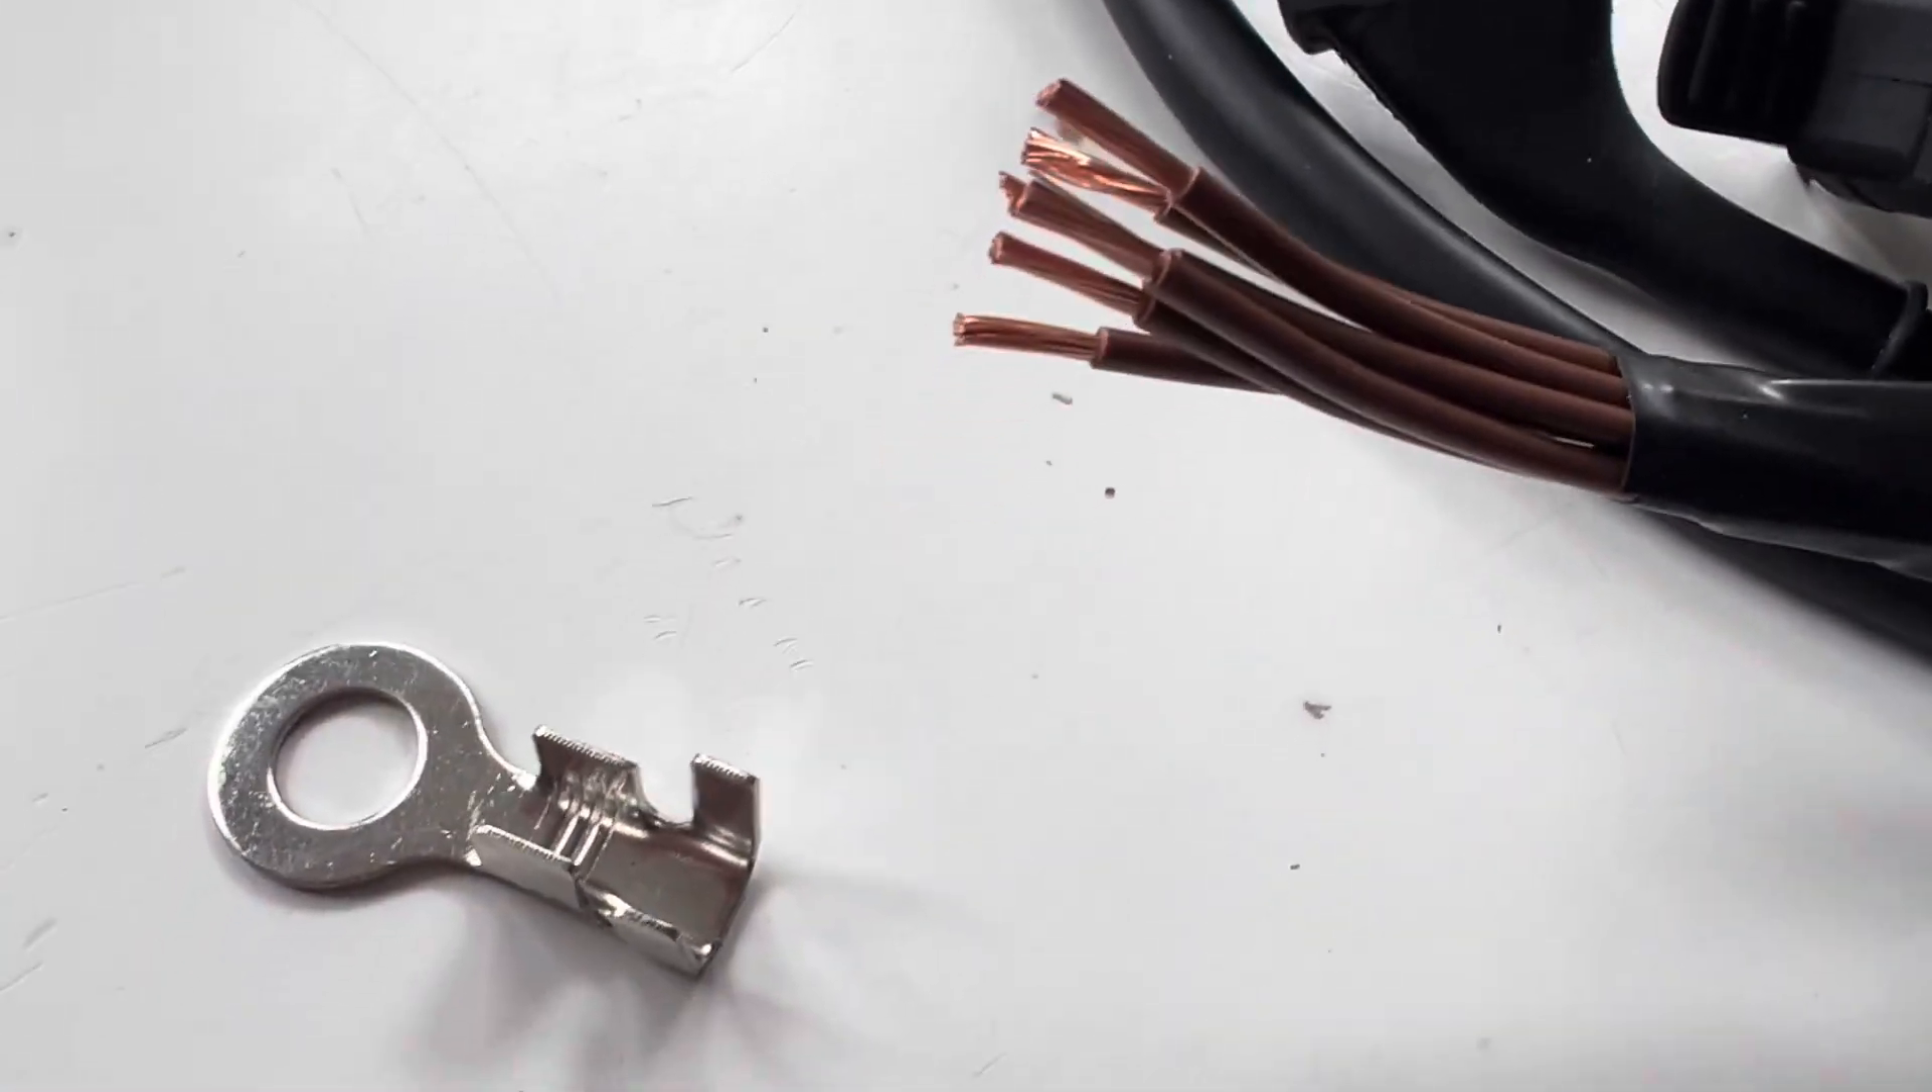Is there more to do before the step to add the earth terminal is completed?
Yes.